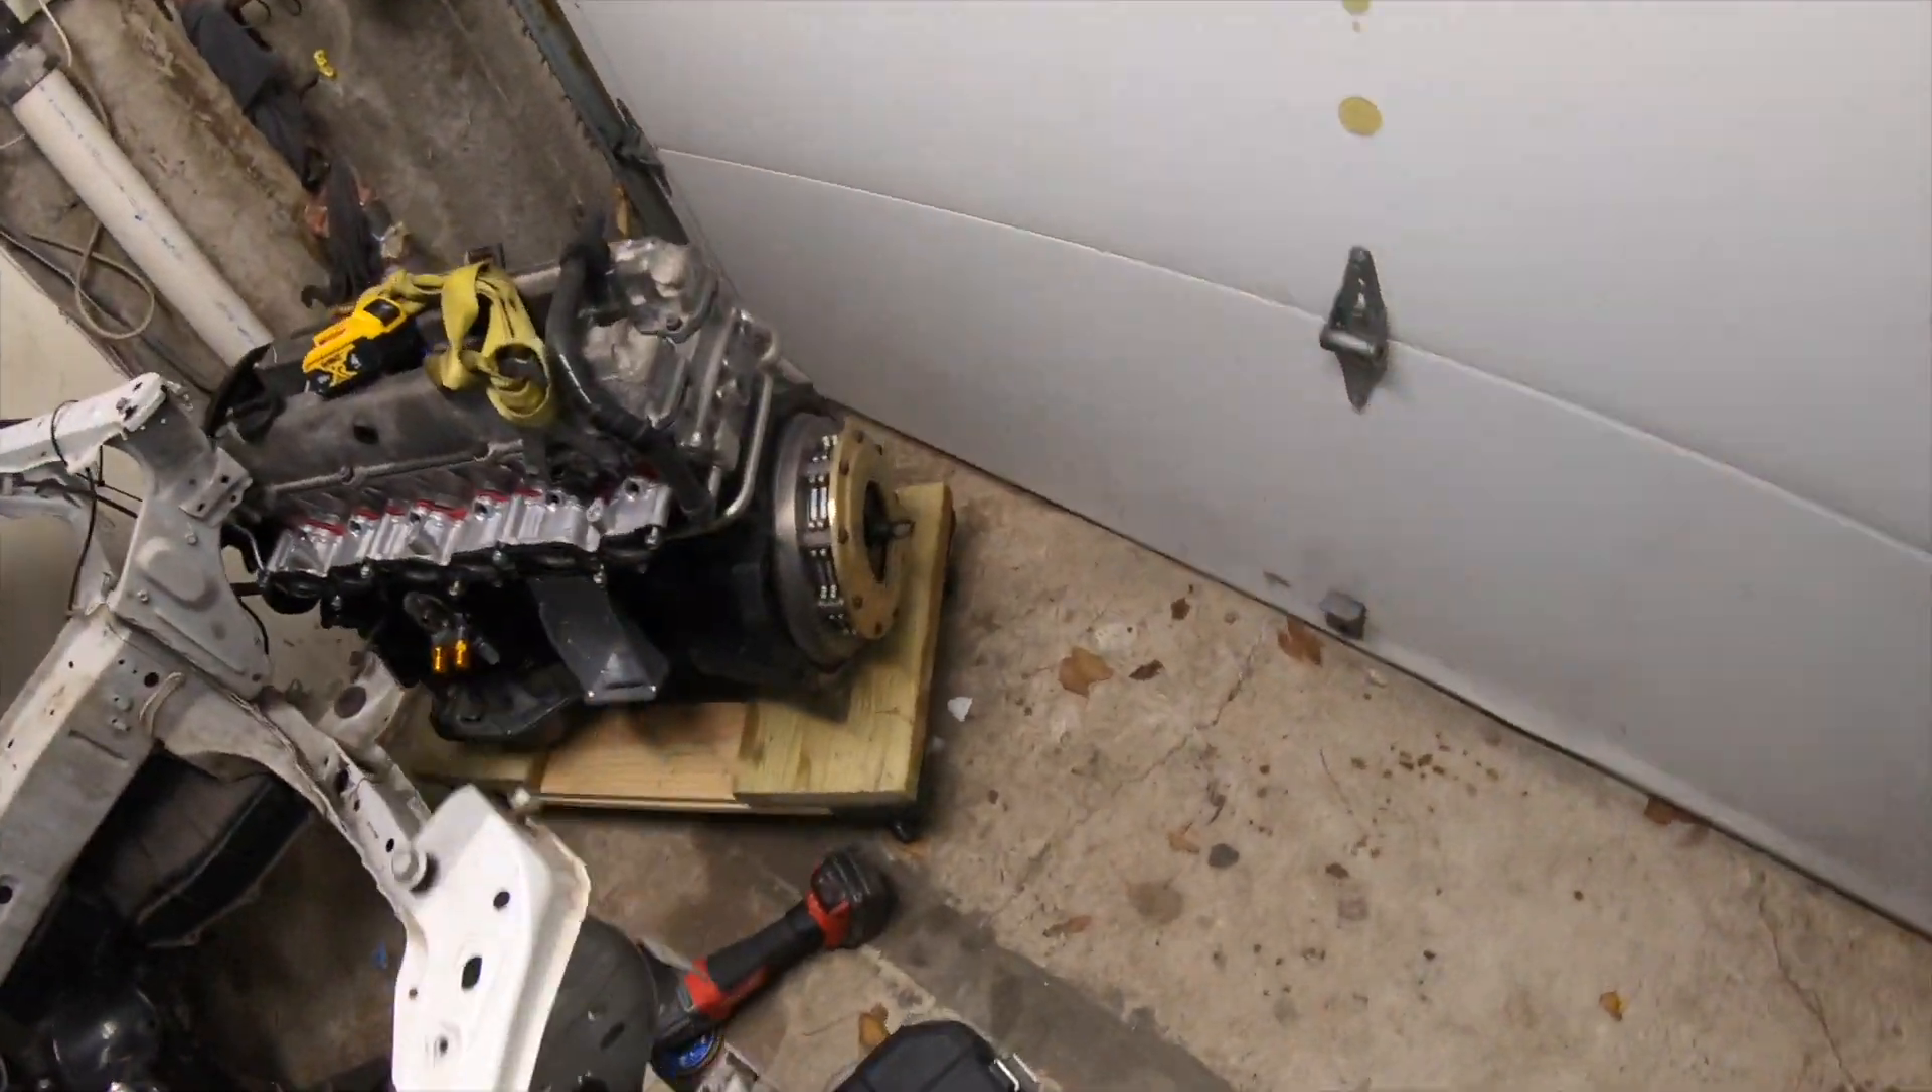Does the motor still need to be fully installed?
Yes.